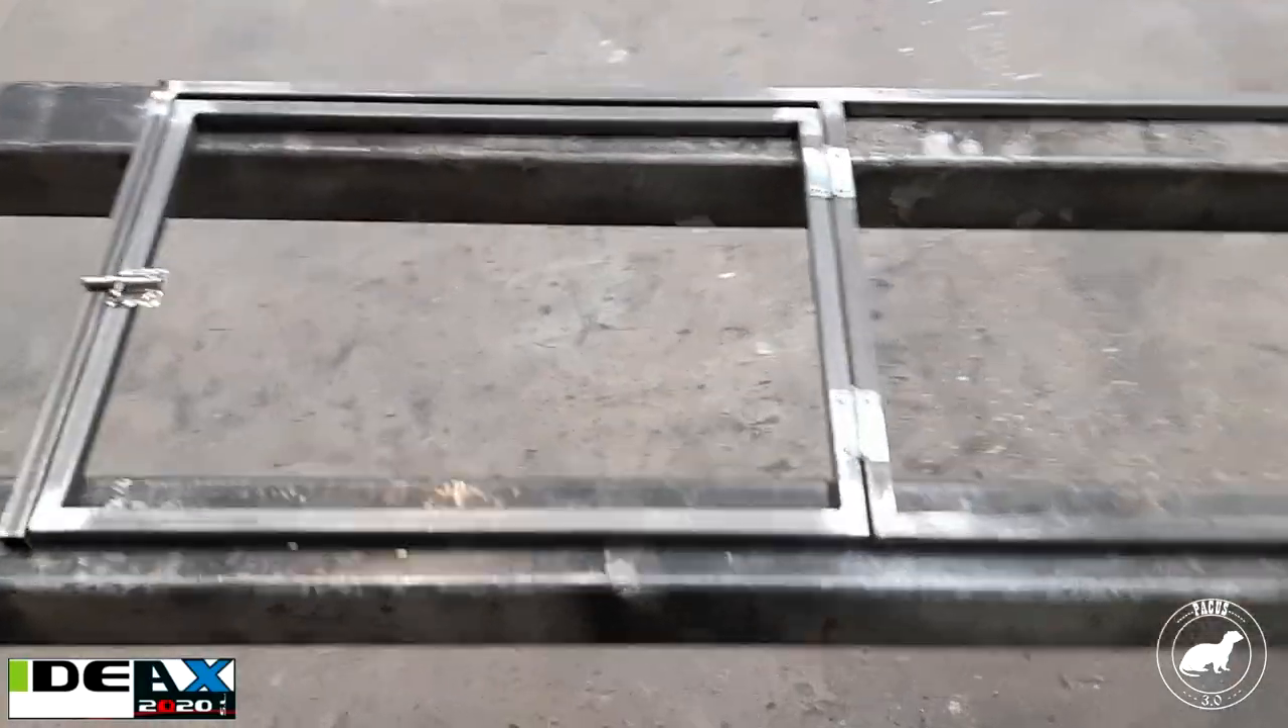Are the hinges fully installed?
Yes.